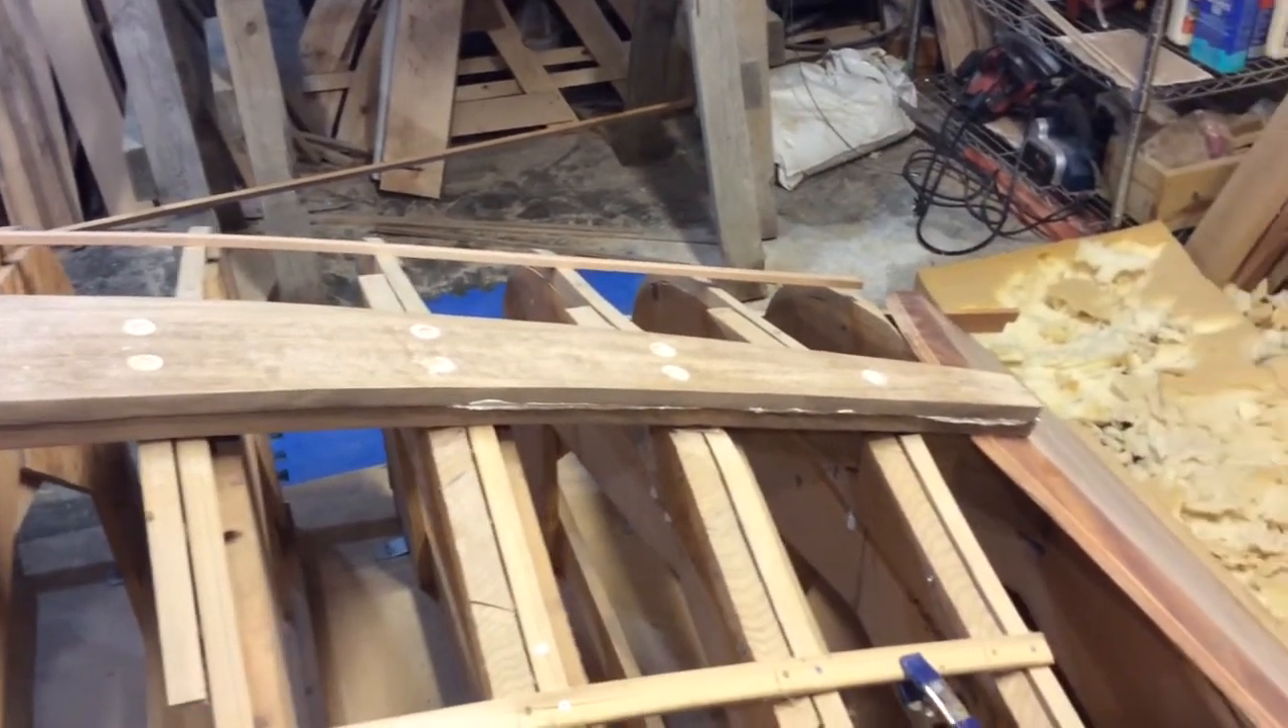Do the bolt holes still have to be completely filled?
No.